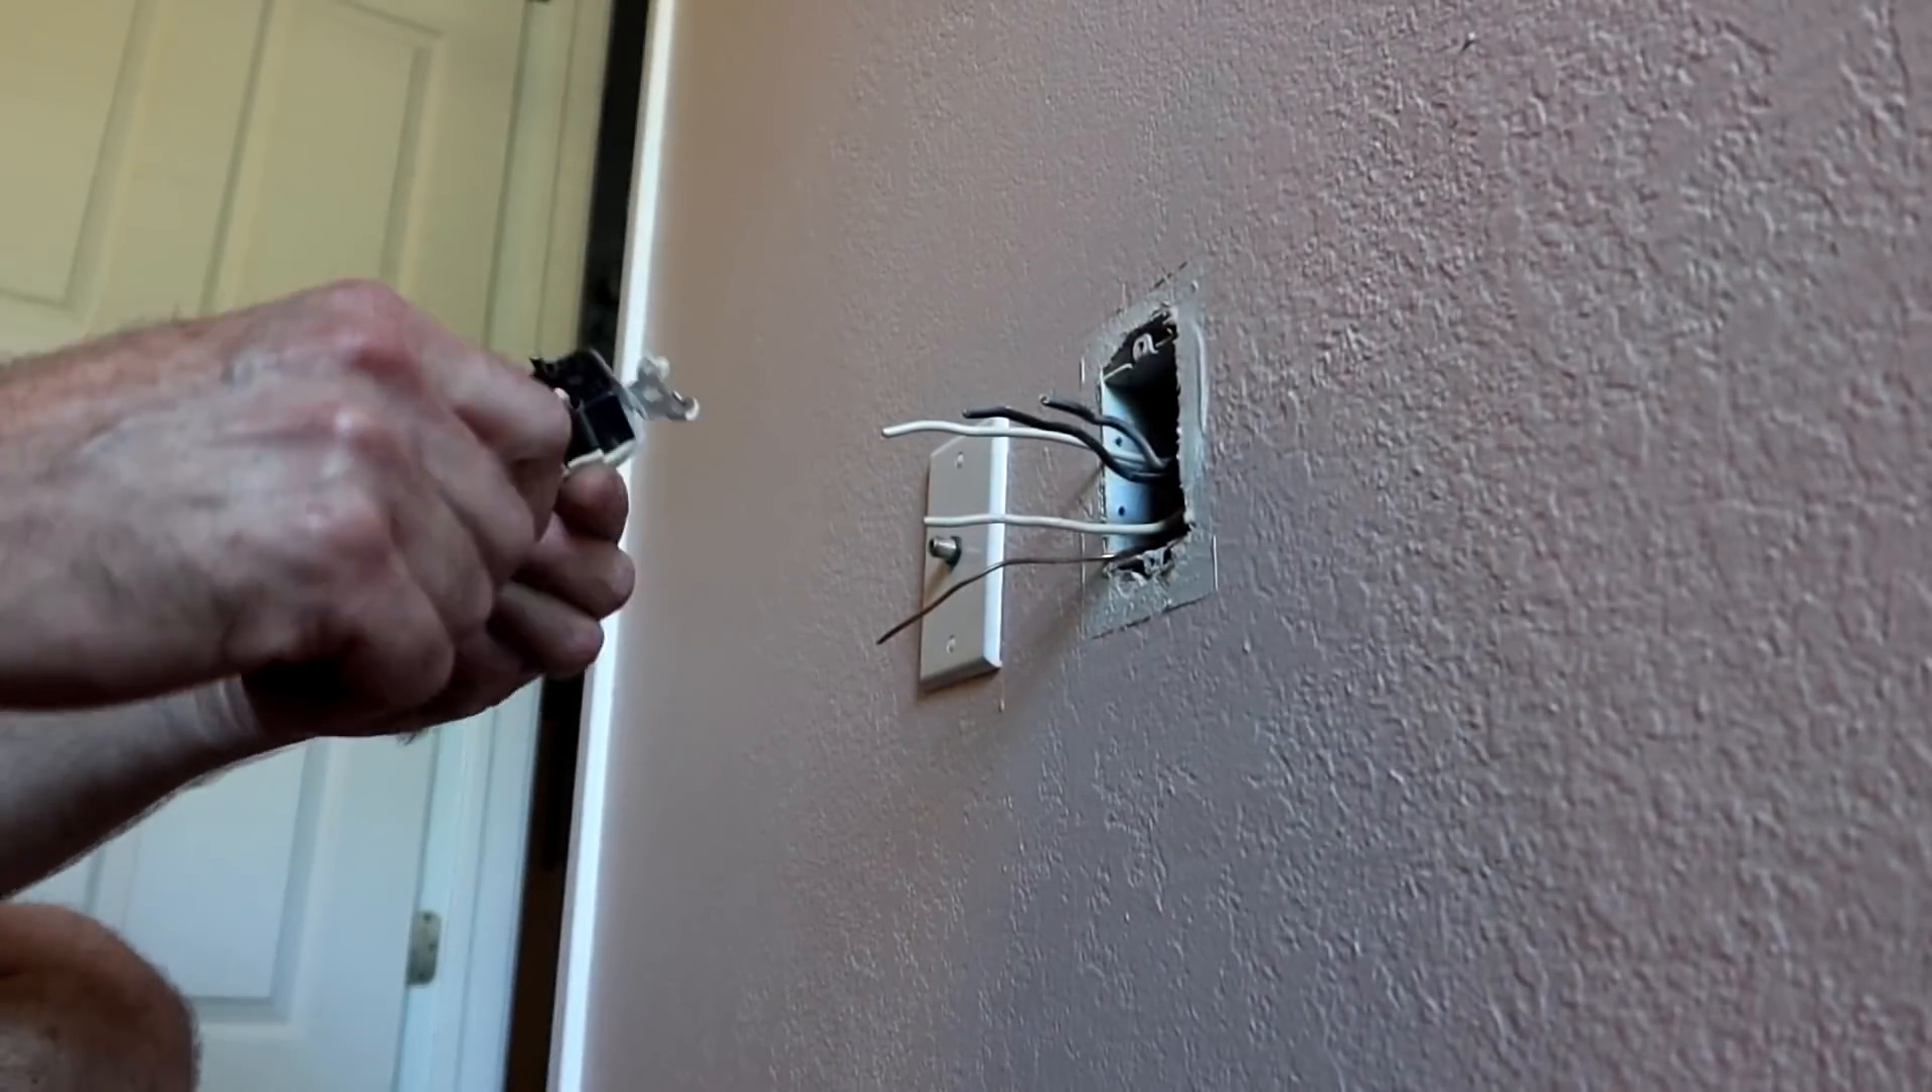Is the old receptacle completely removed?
Yes.